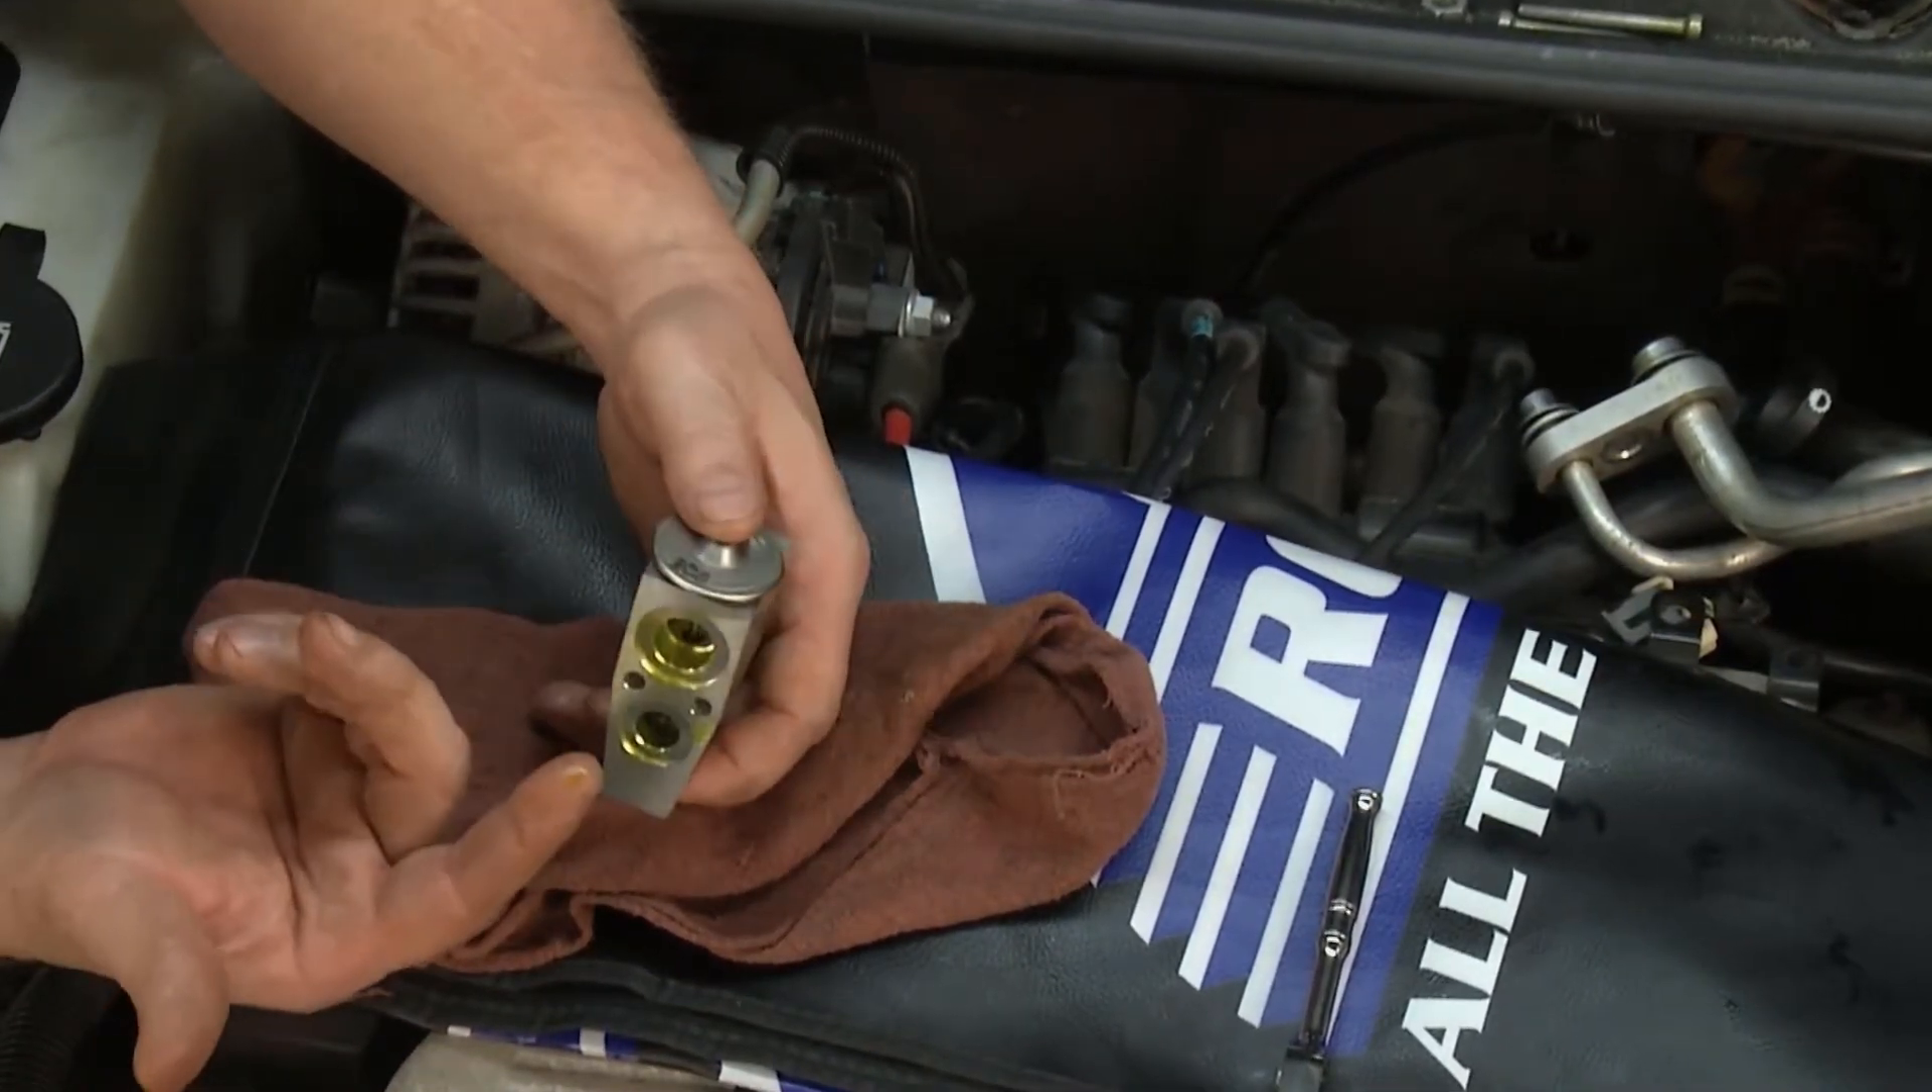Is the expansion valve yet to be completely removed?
No.